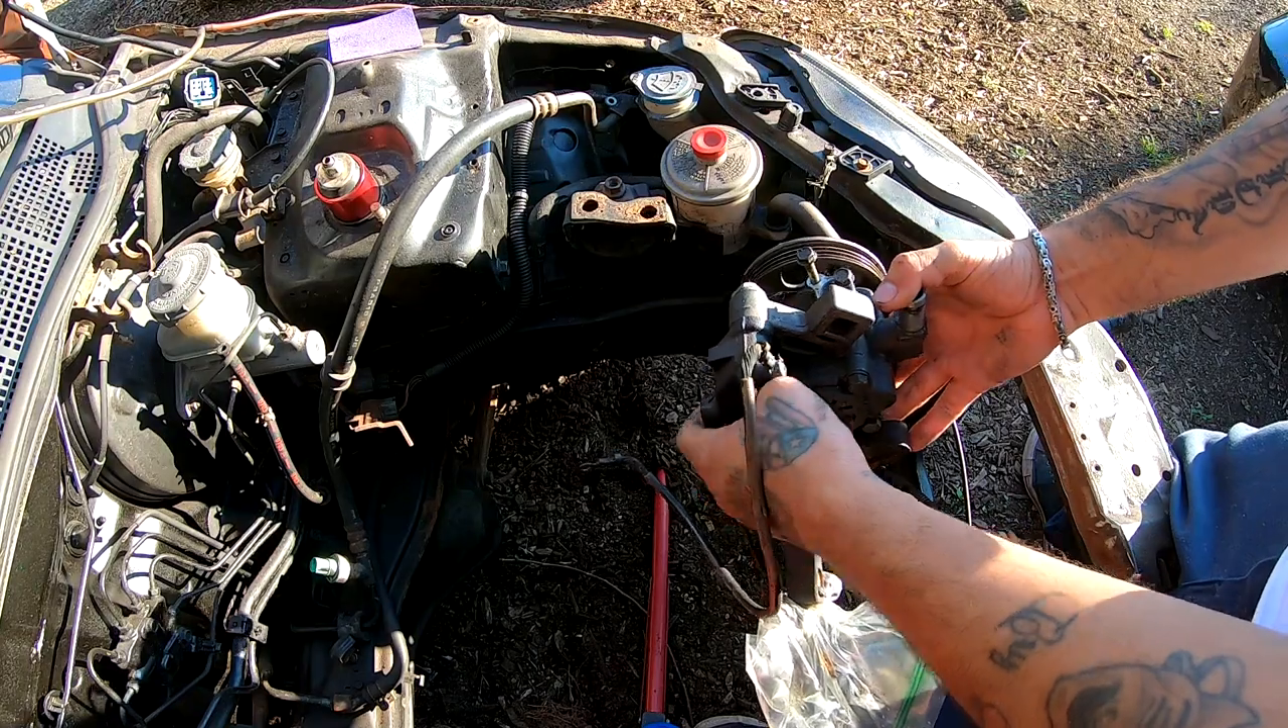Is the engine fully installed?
No.